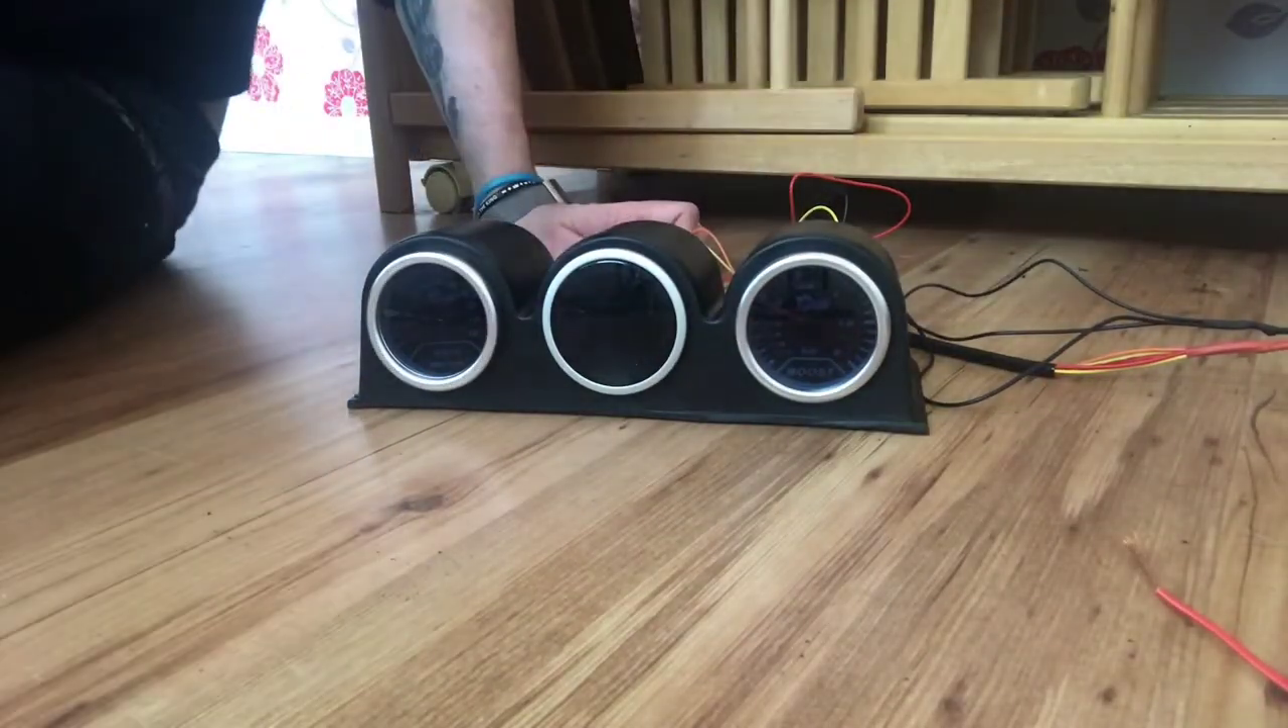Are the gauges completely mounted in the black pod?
Yes.